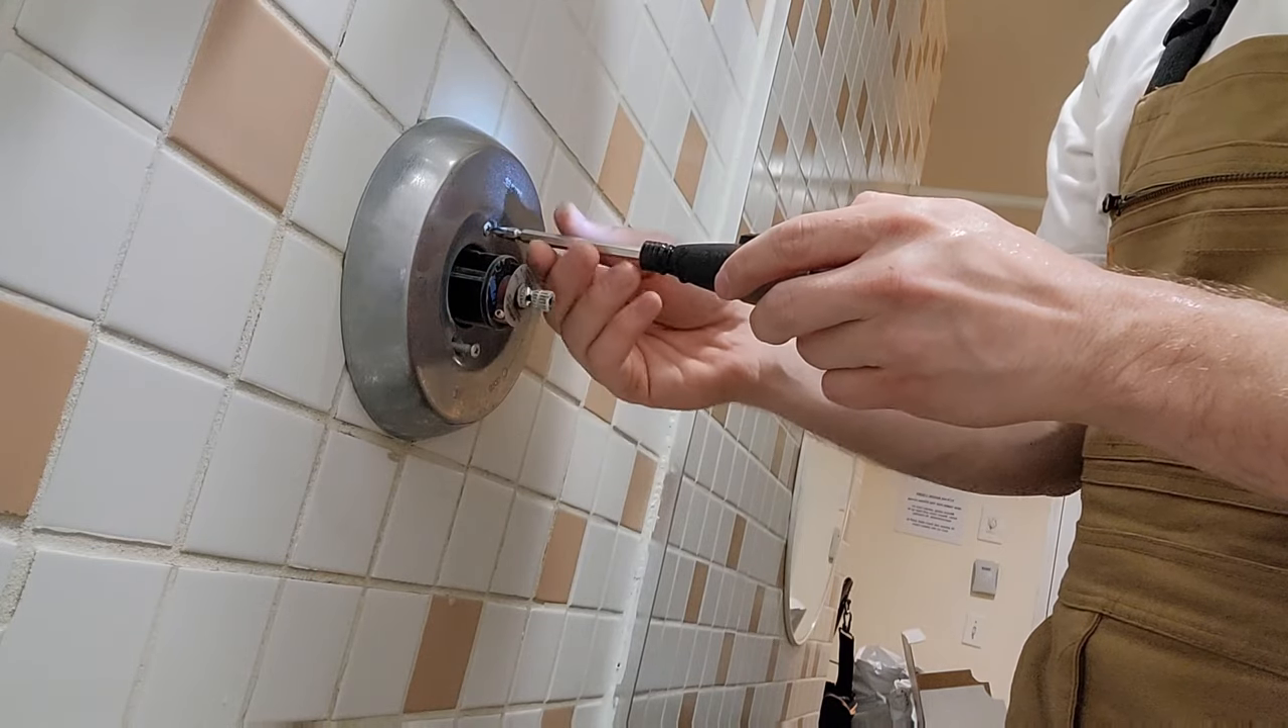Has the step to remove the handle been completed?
Yes.